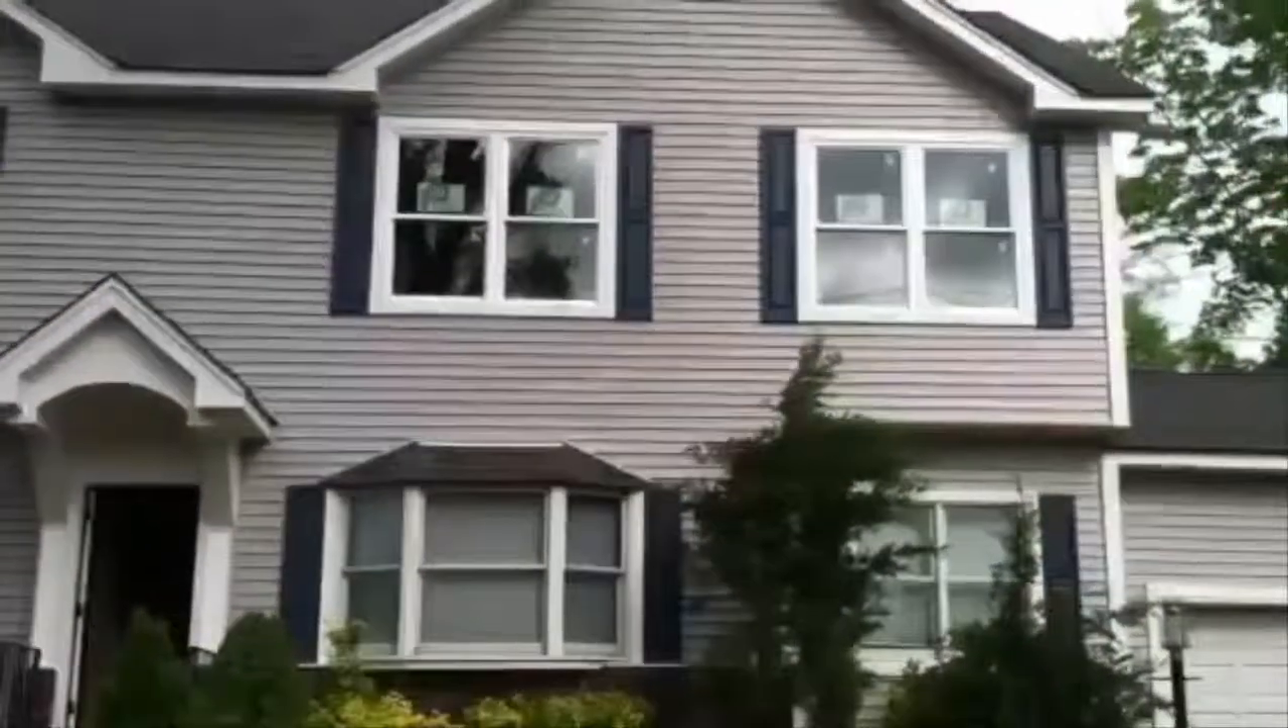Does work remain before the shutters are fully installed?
No.